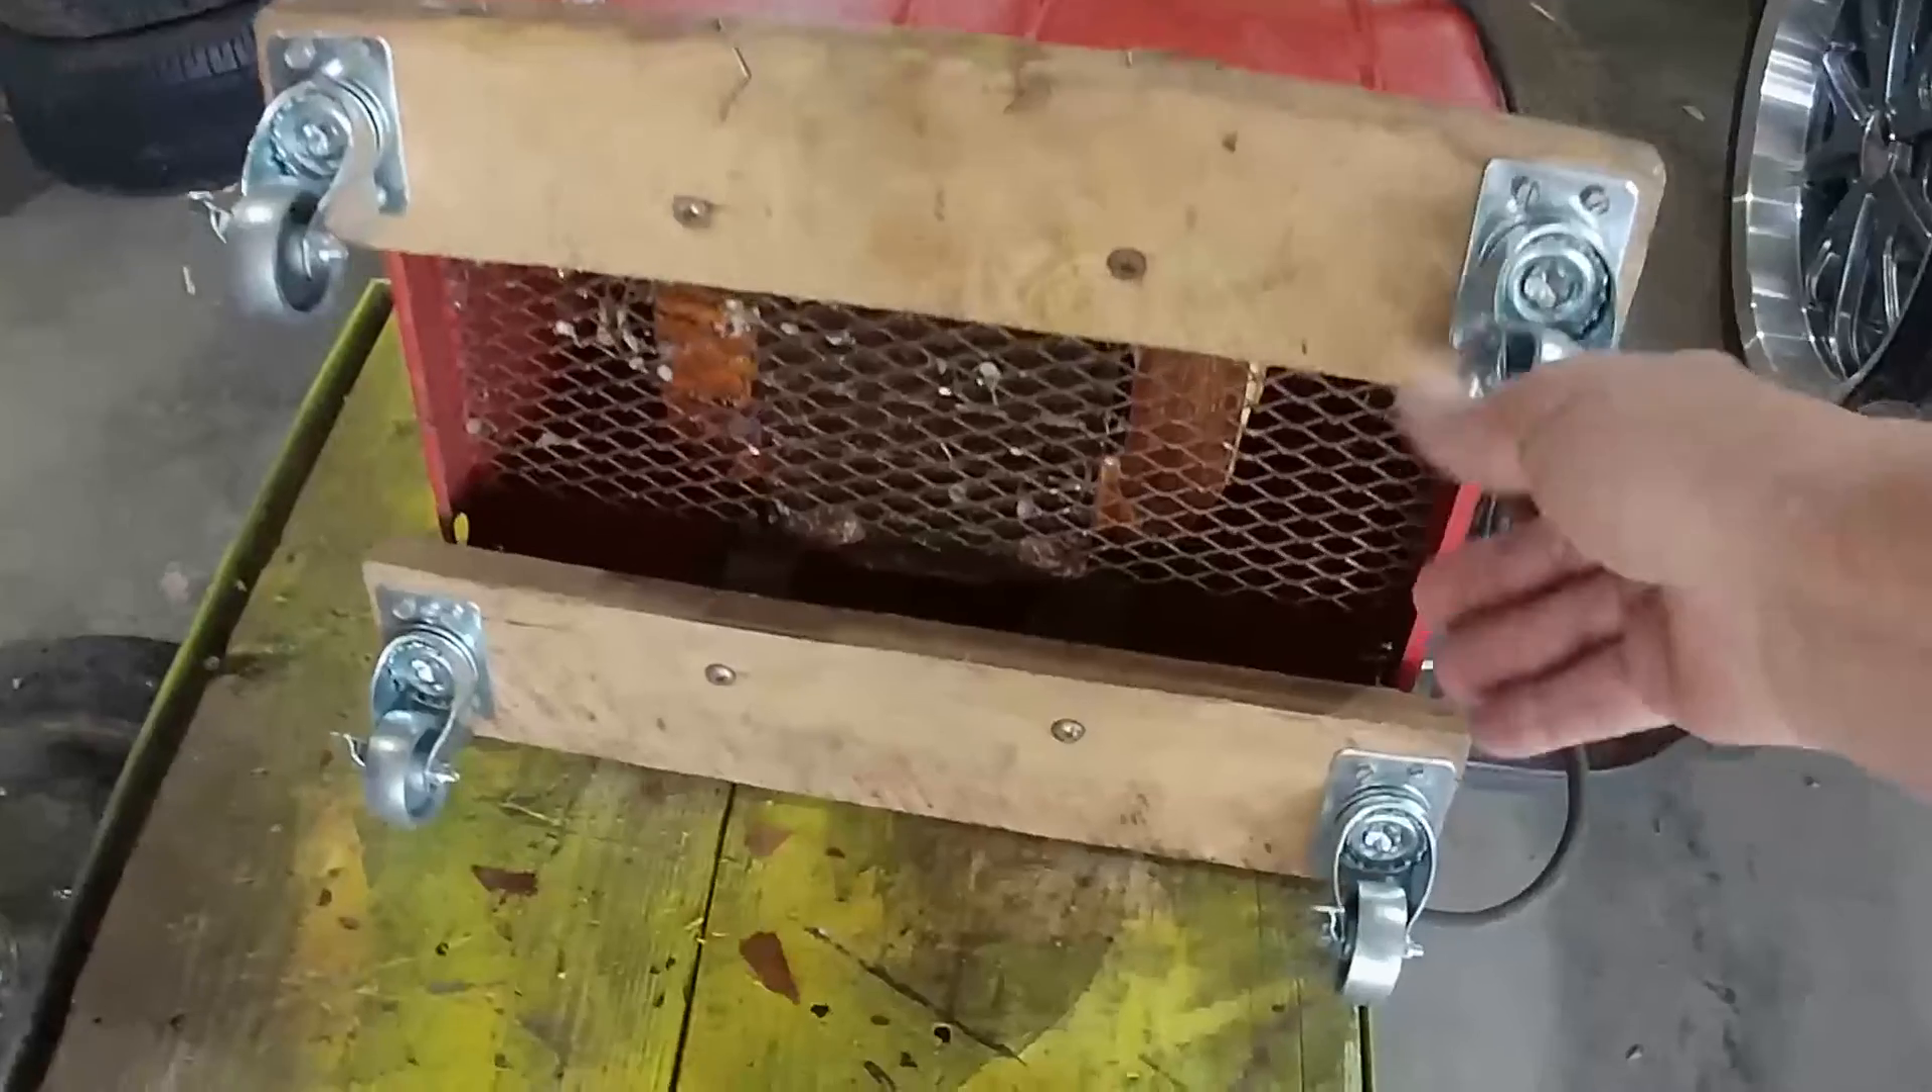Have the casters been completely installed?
Yes.